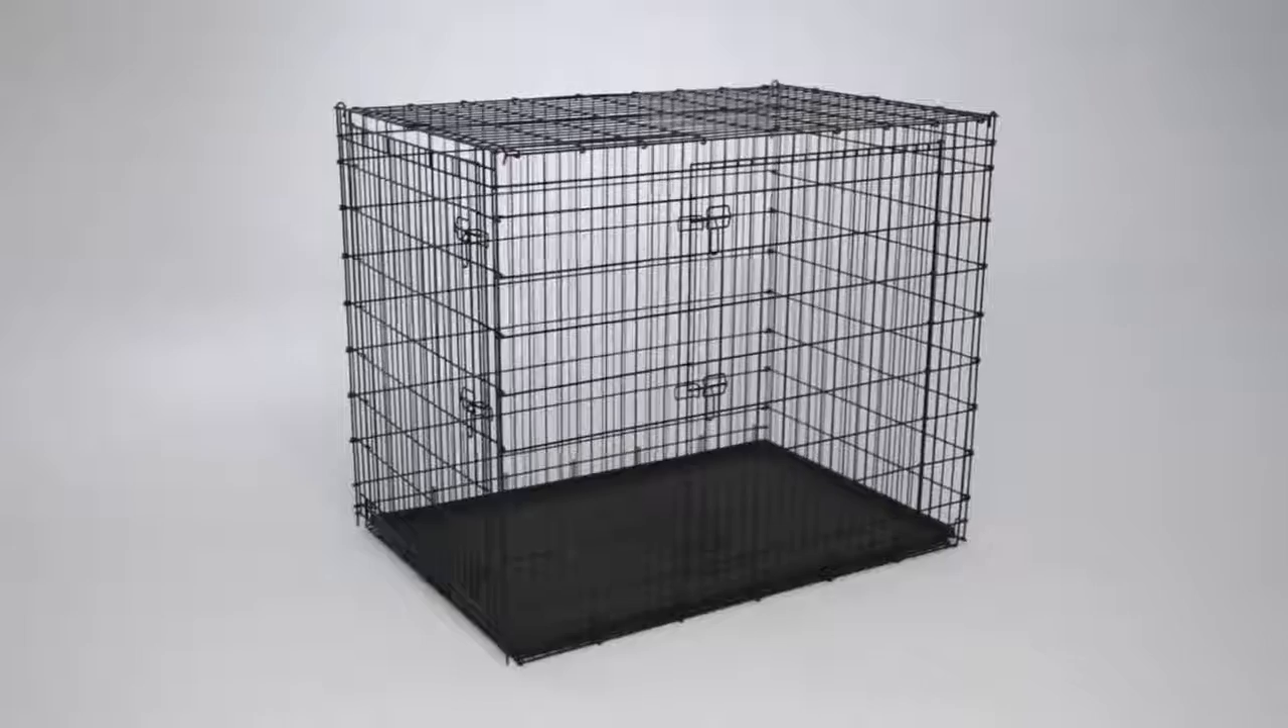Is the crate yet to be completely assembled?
No.